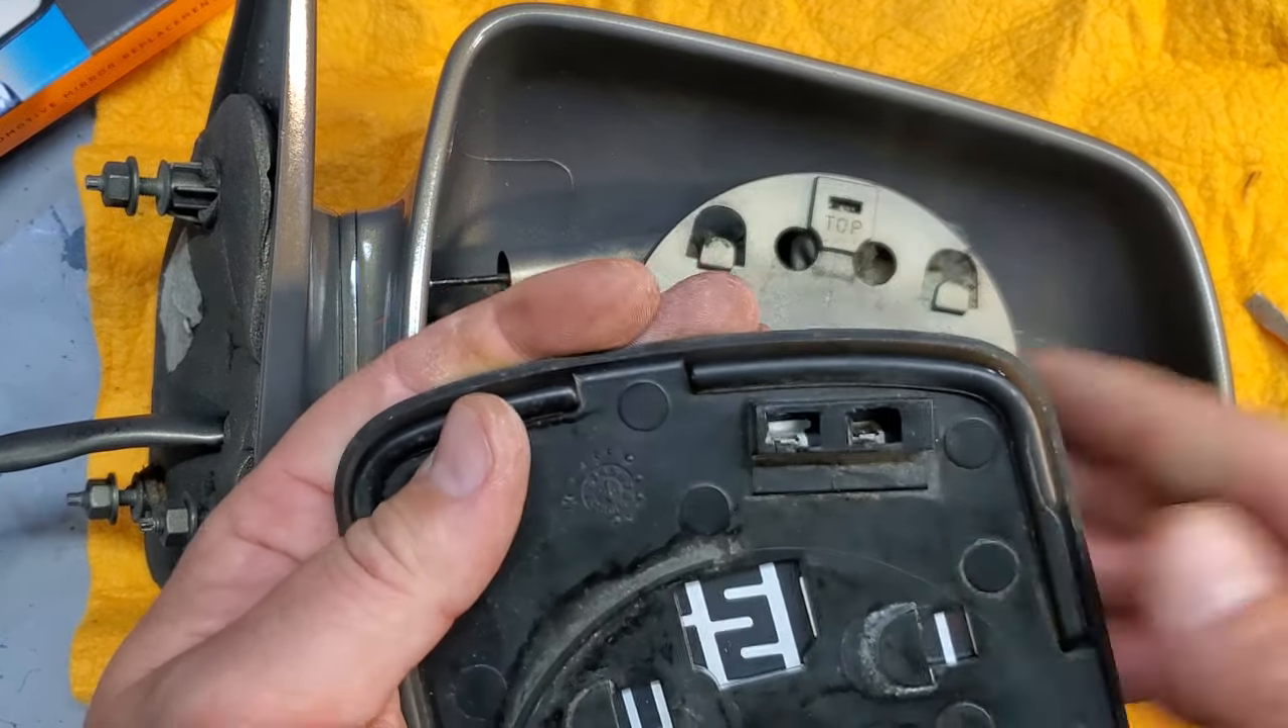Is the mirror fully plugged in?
No.